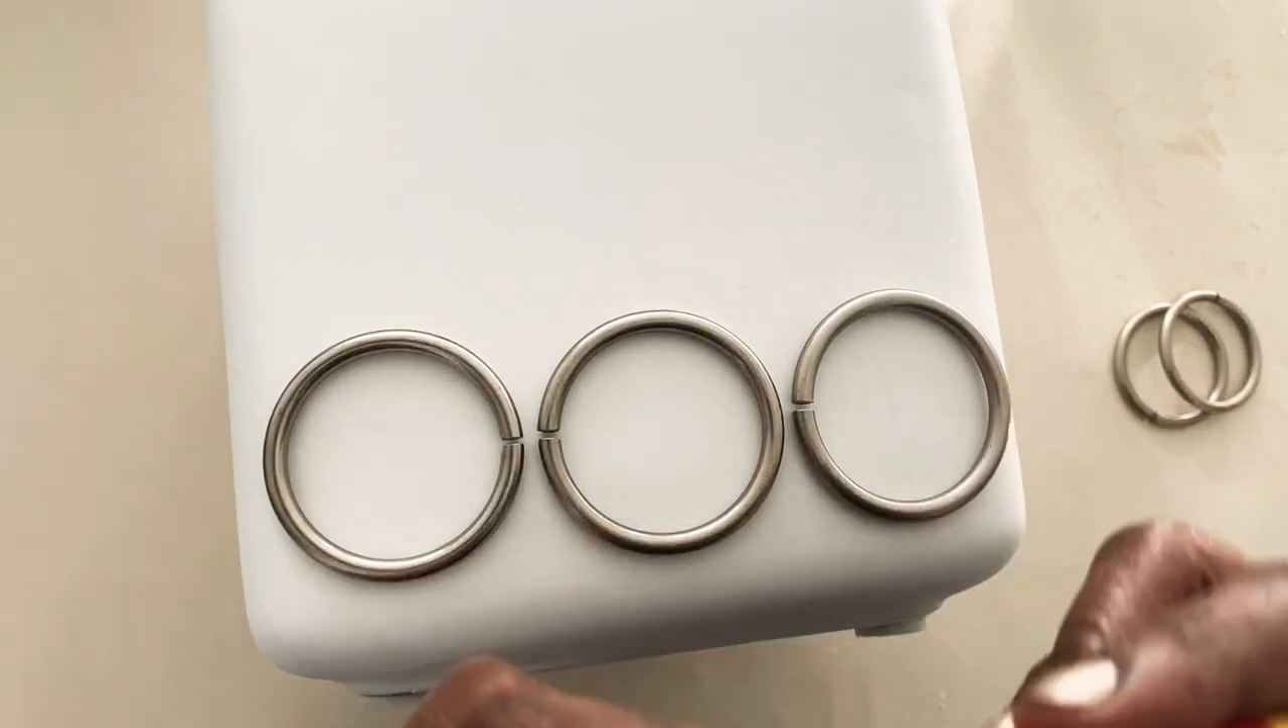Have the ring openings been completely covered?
No.